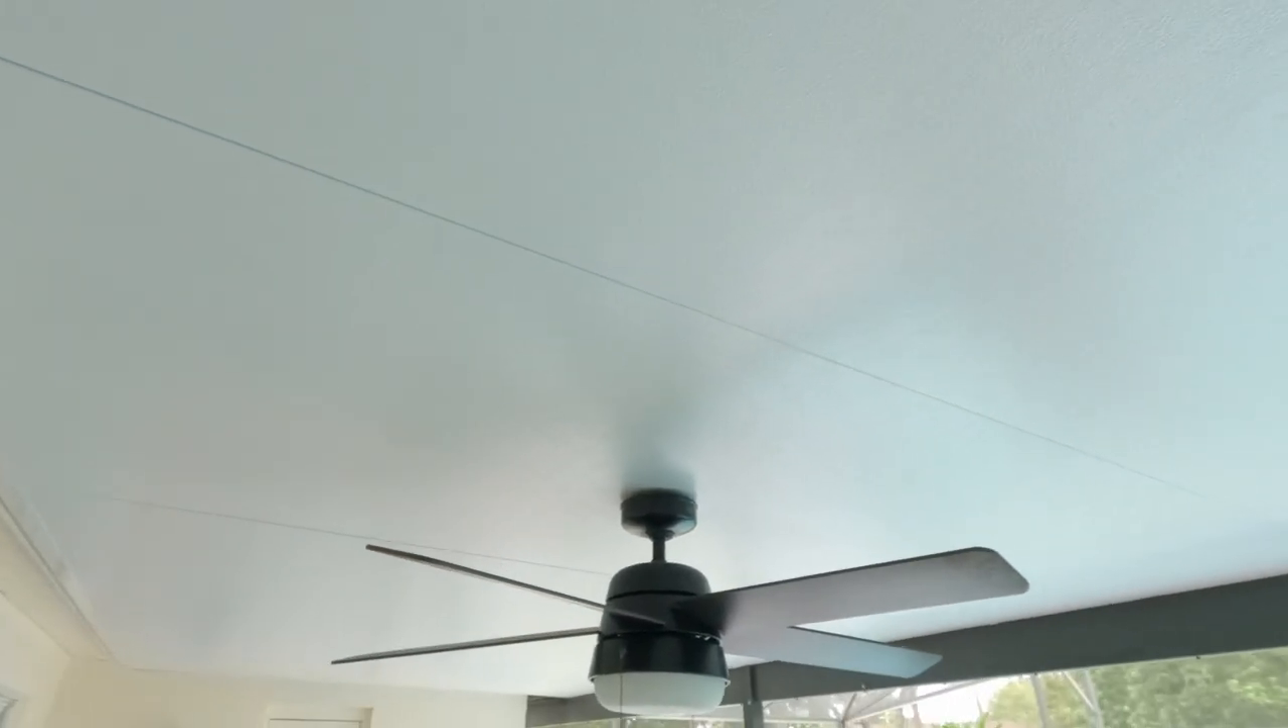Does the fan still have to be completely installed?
No.